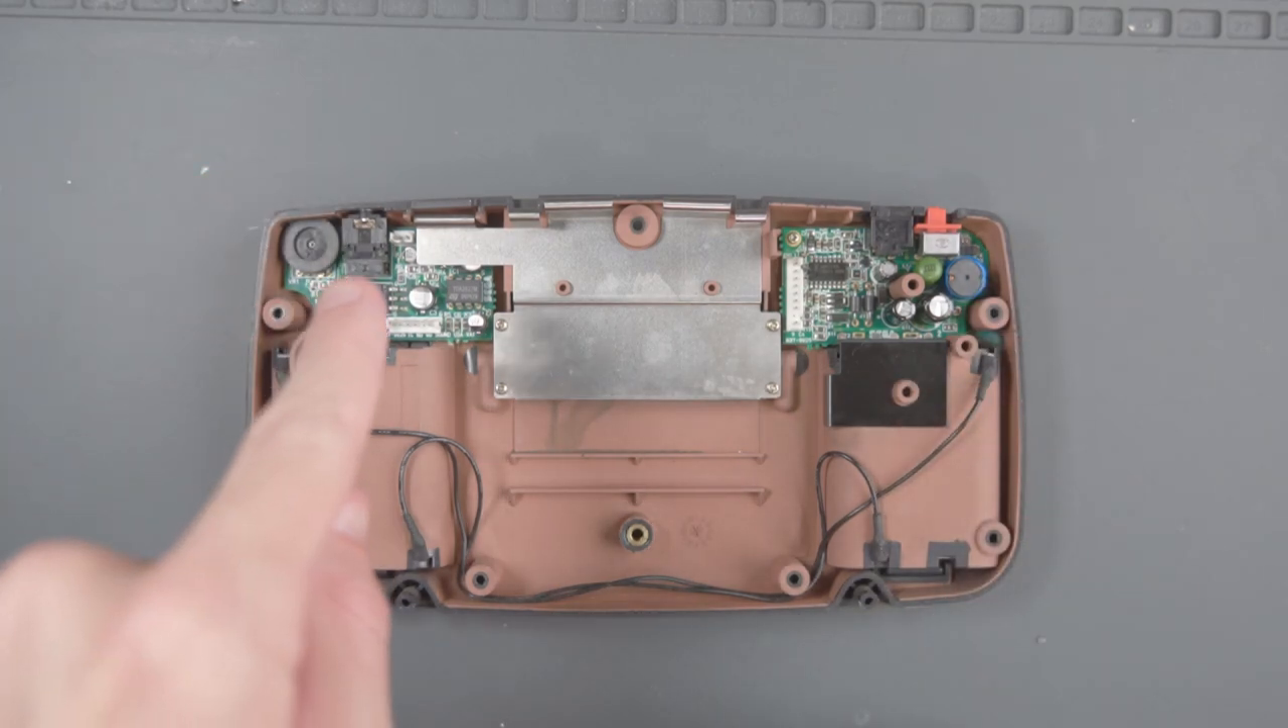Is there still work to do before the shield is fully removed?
Yes.